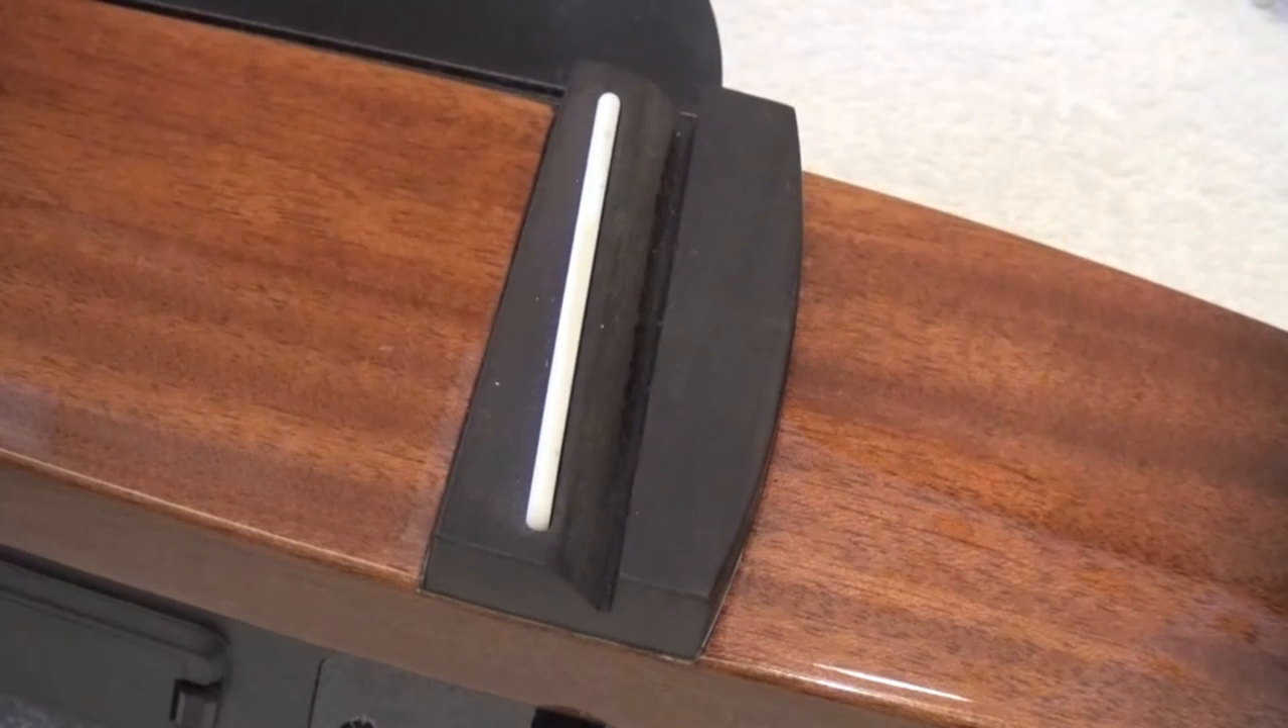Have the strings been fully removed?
Yes.